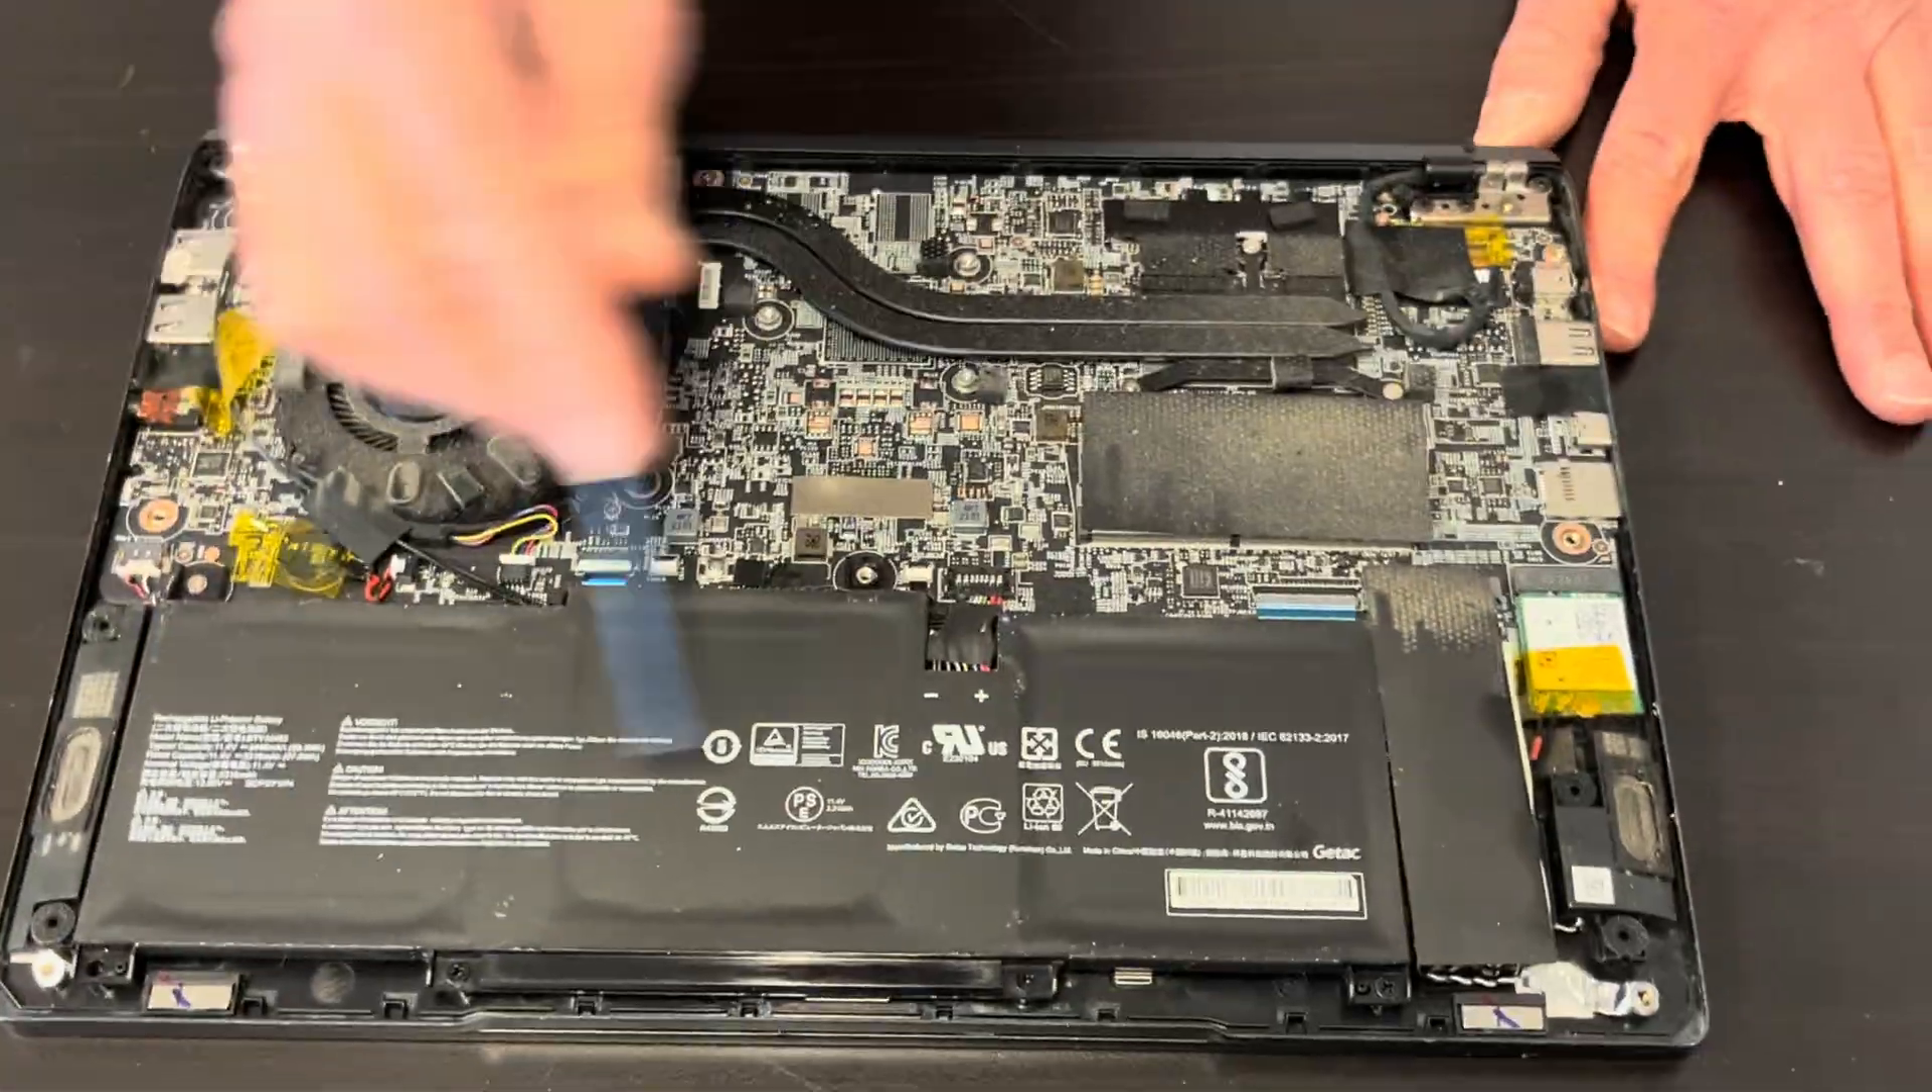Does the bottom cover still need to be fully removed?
No.